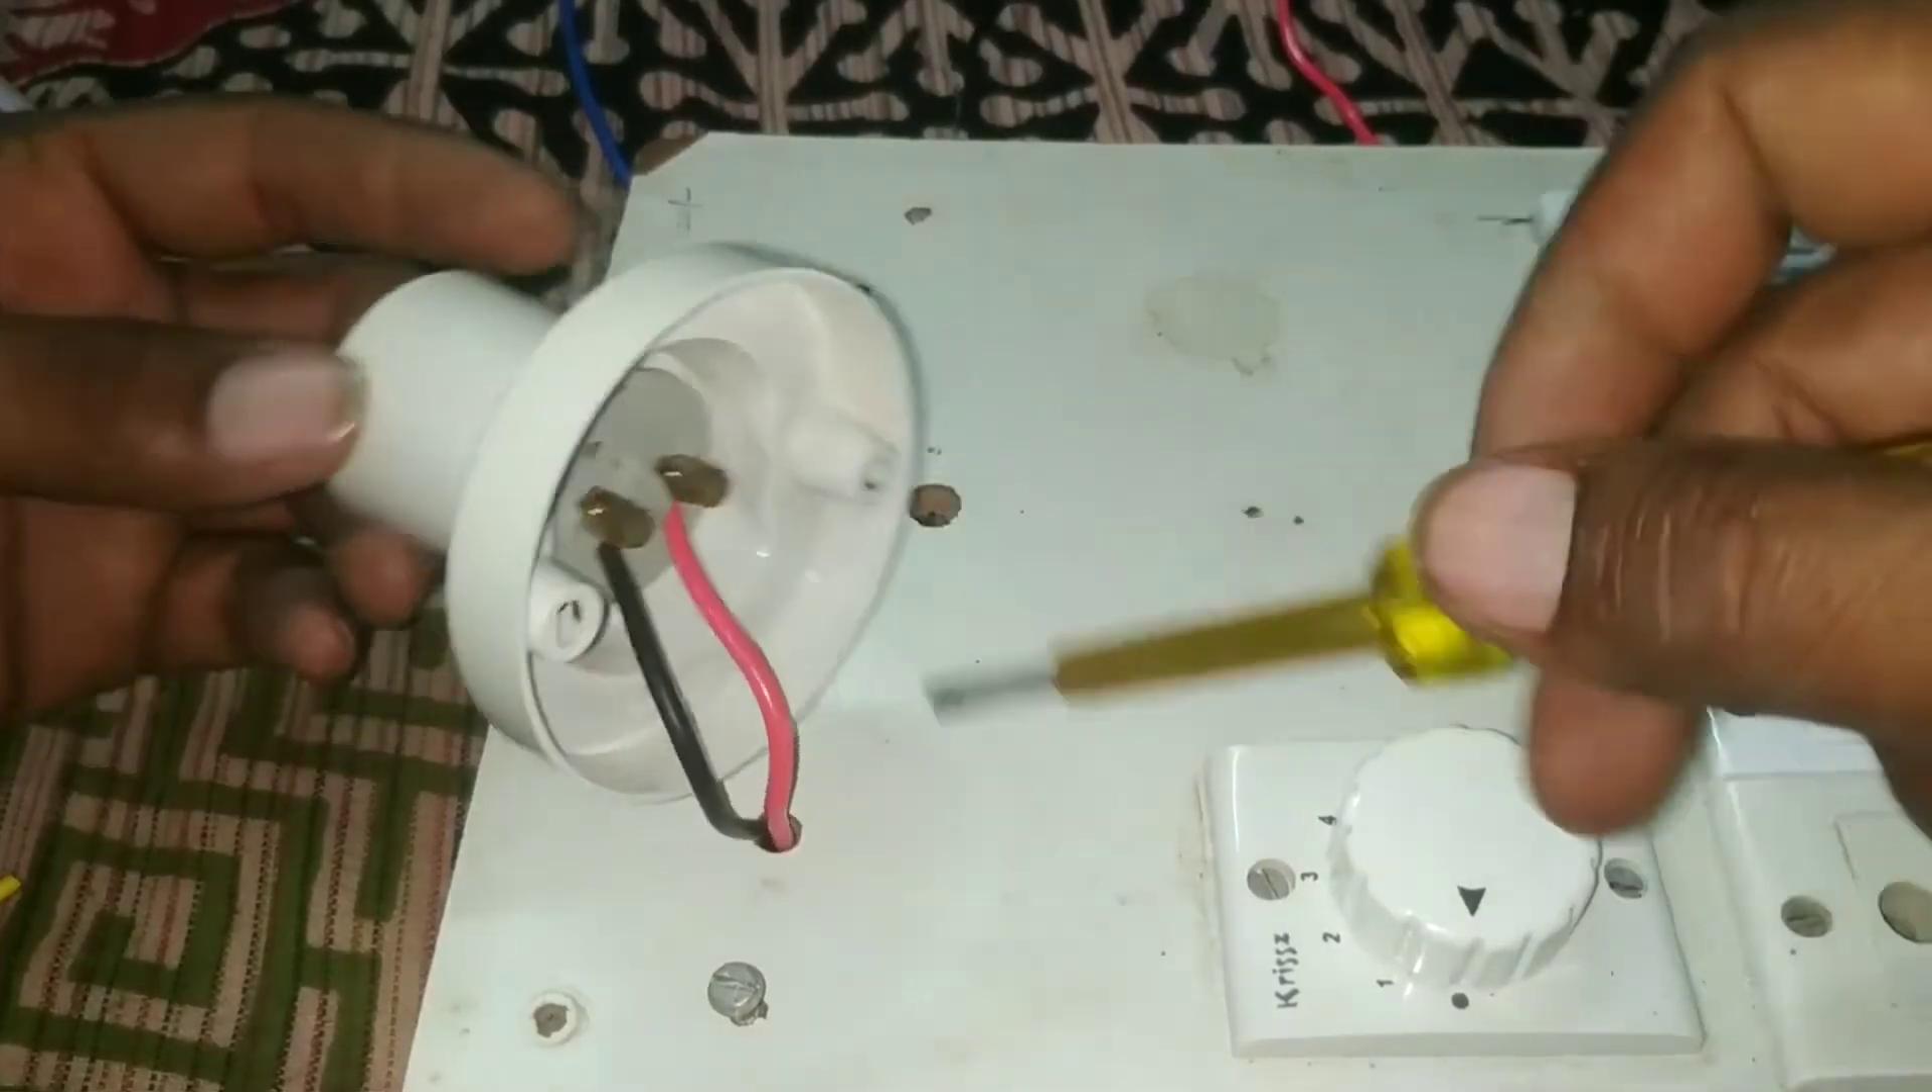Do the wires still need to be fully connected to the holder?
No.